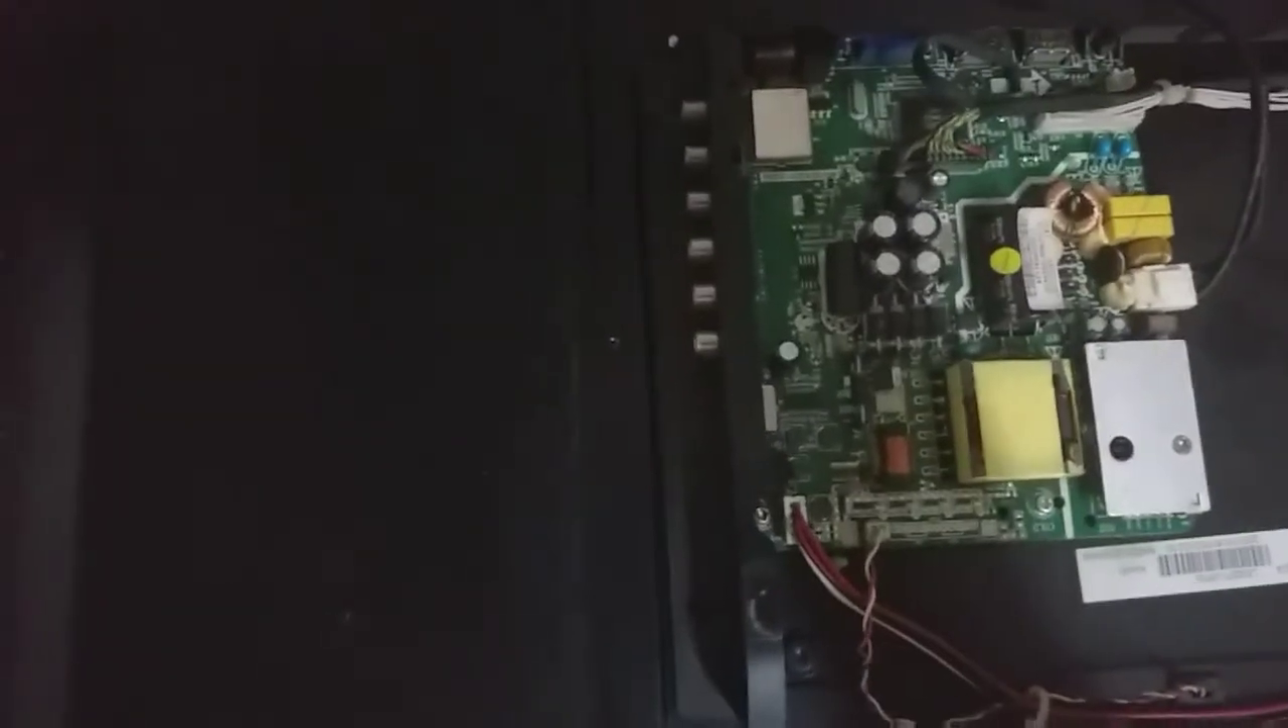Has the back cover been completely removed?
Yes.